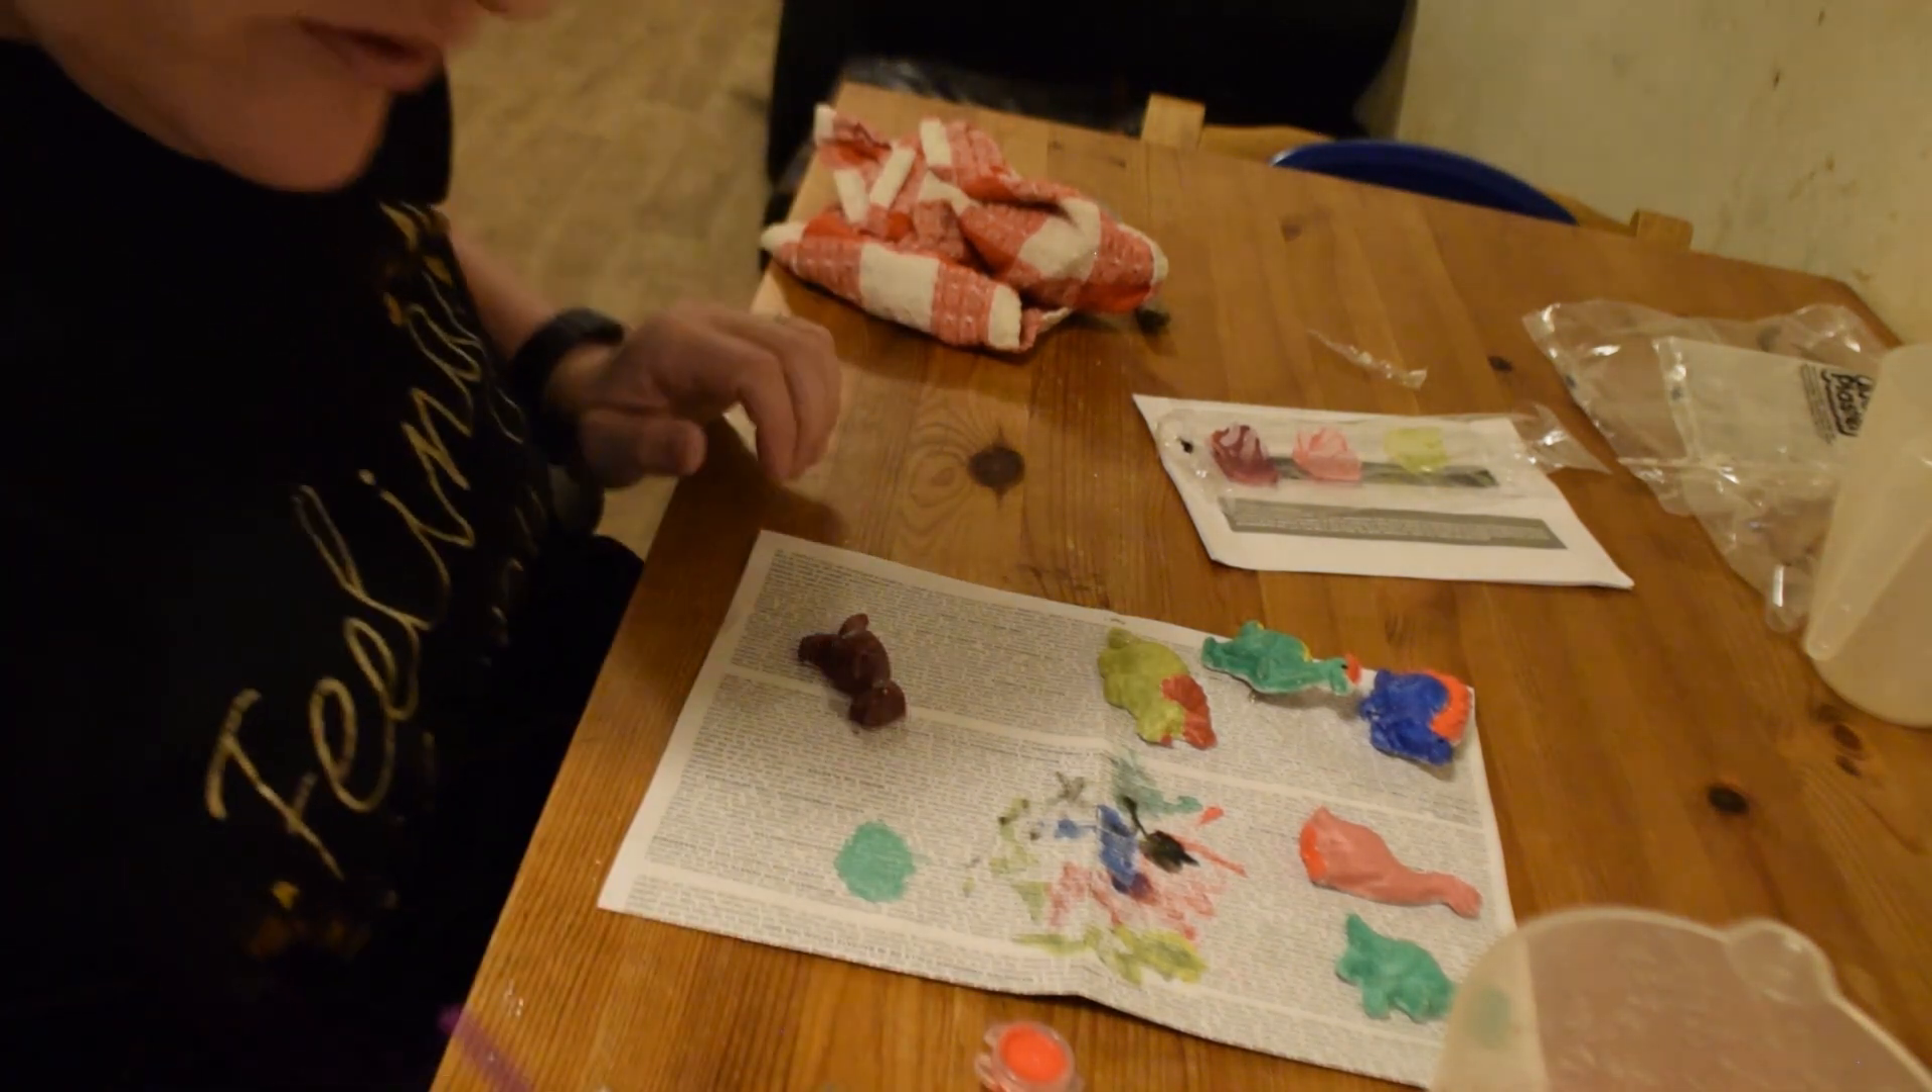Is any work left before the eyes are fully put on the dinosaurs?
Yes.